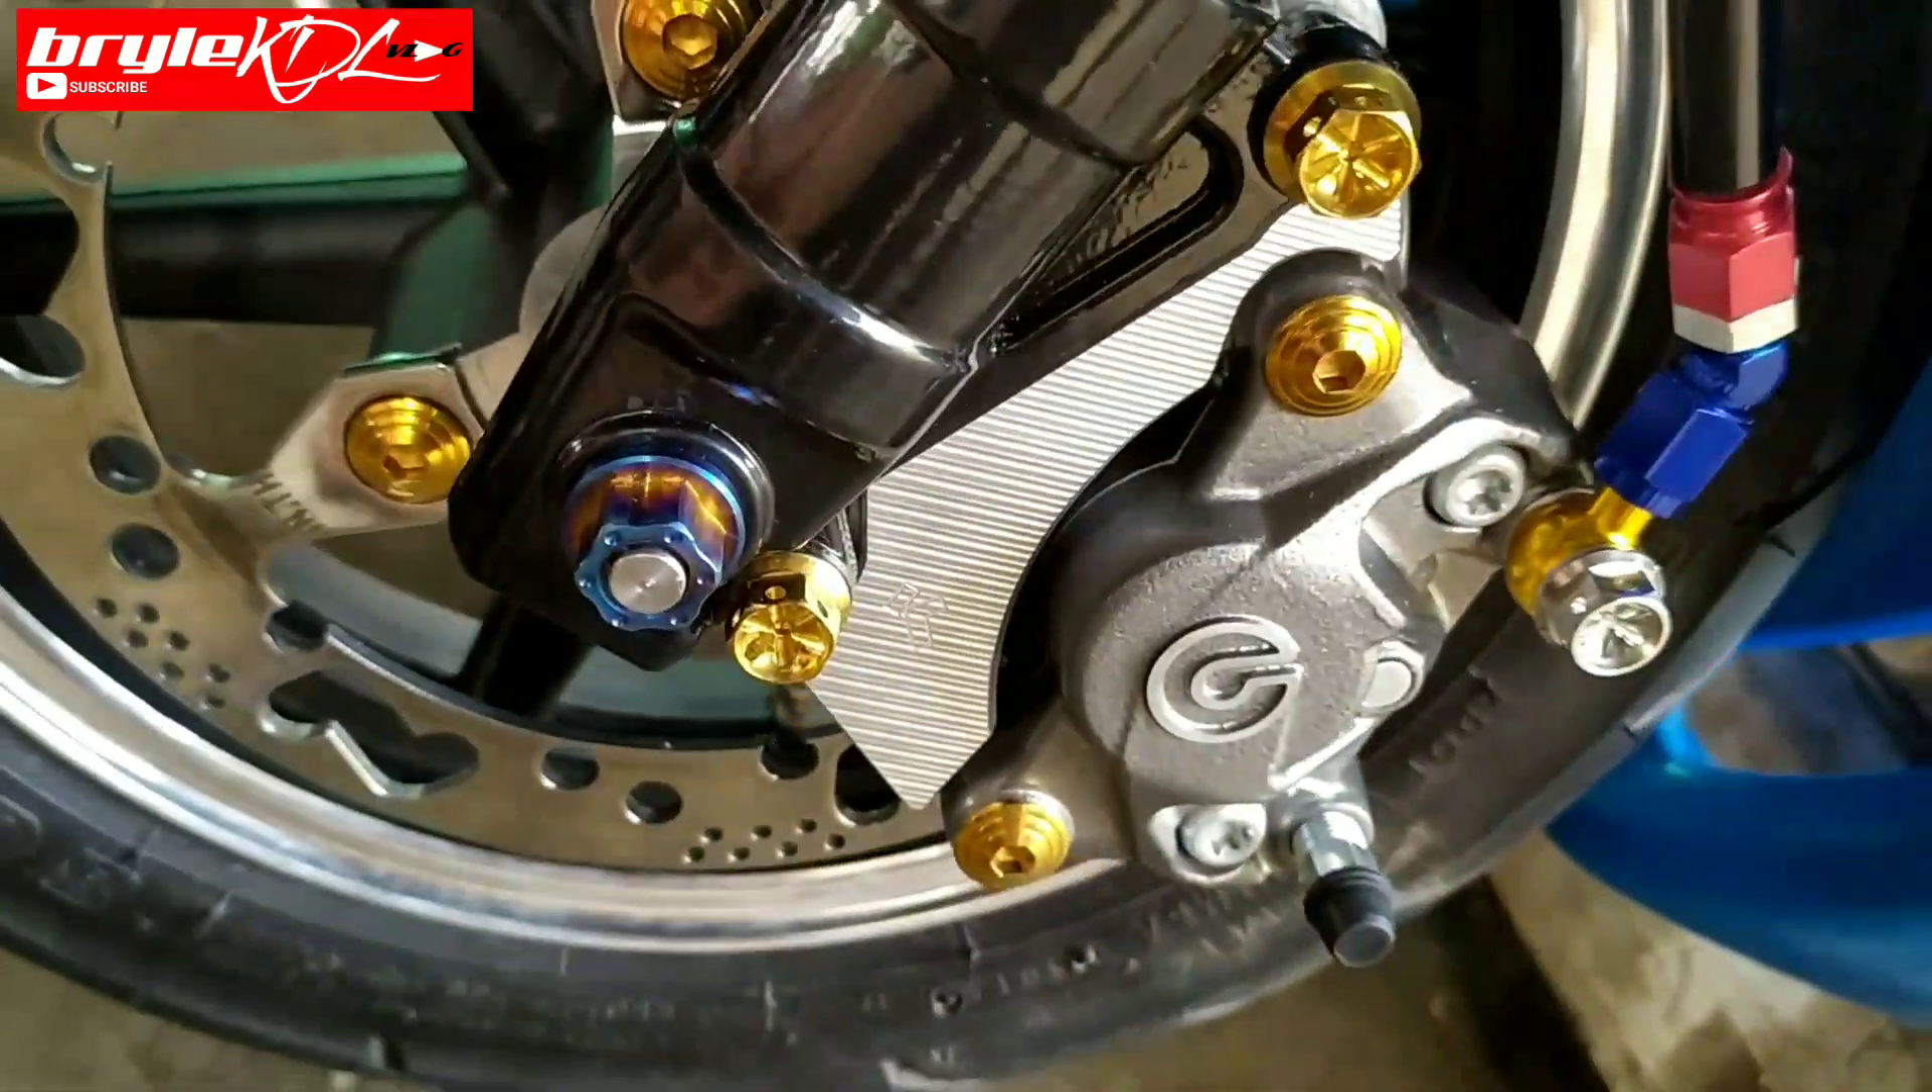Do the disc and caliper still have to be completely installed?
No.